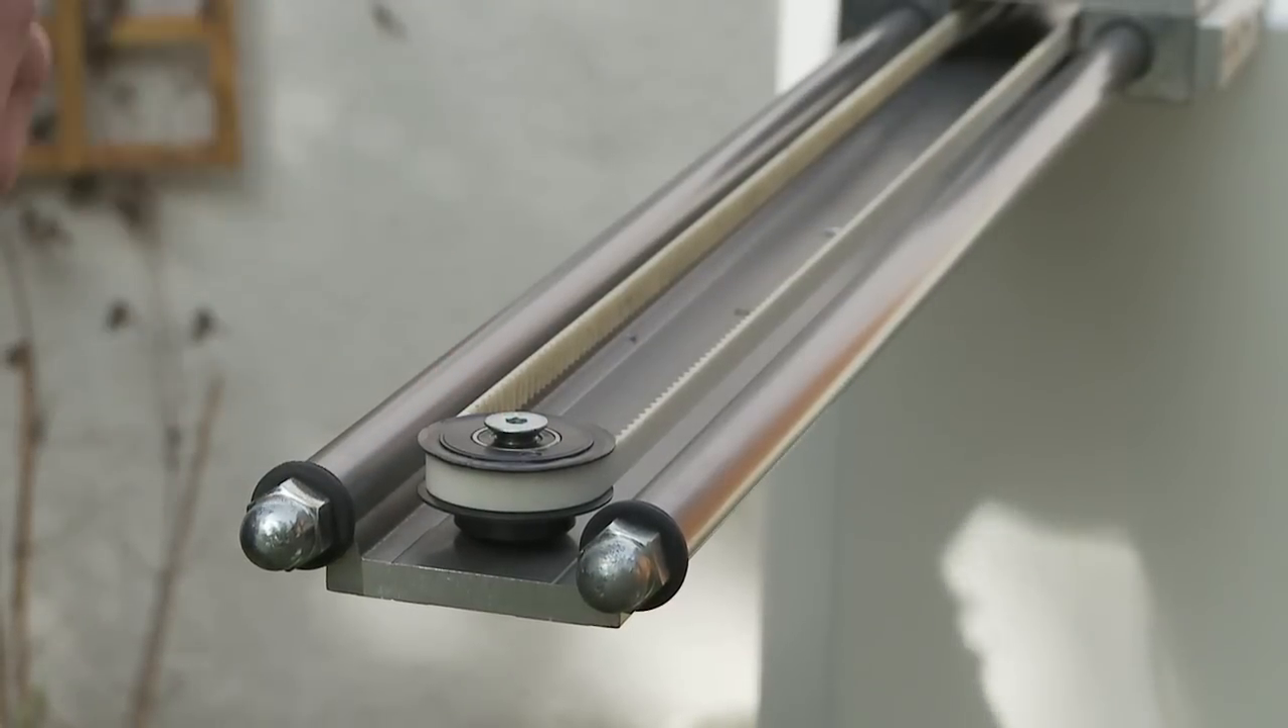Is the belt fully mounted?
Yes.